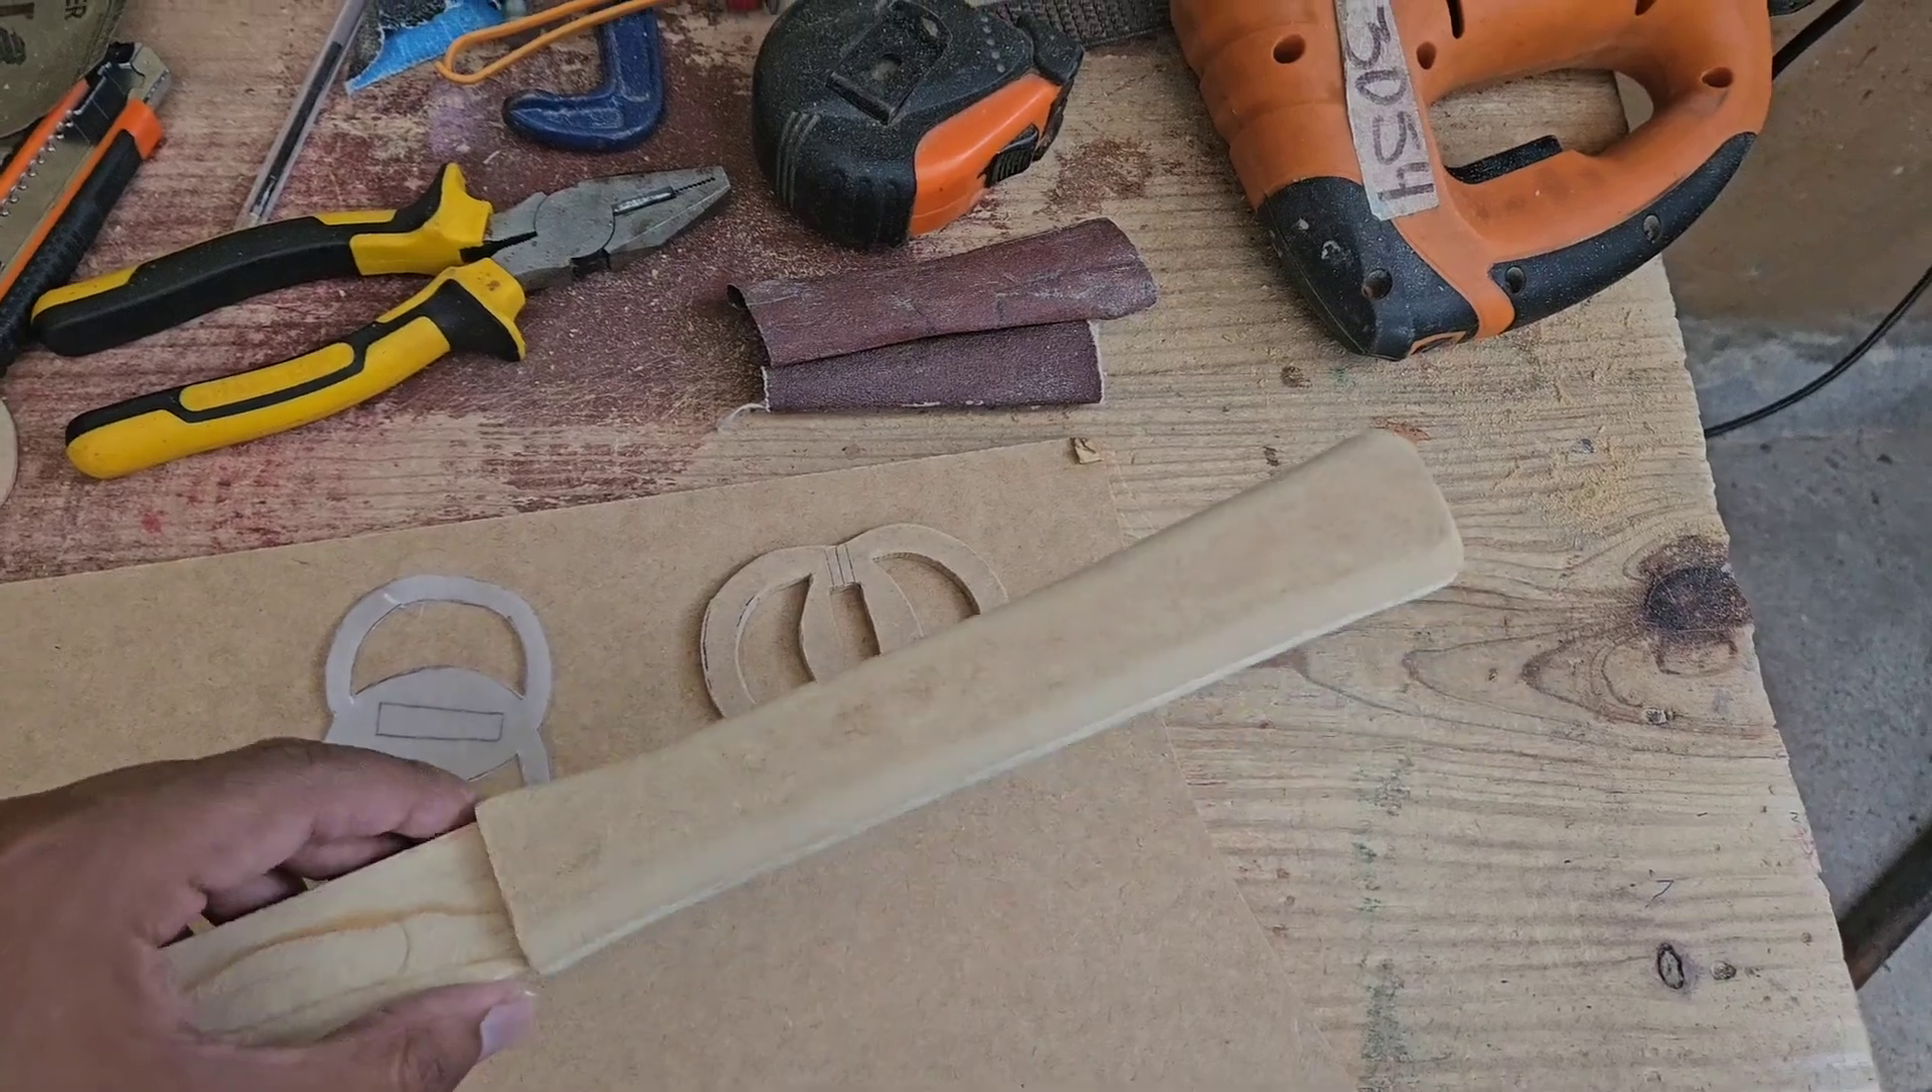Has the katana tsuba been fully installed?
No.